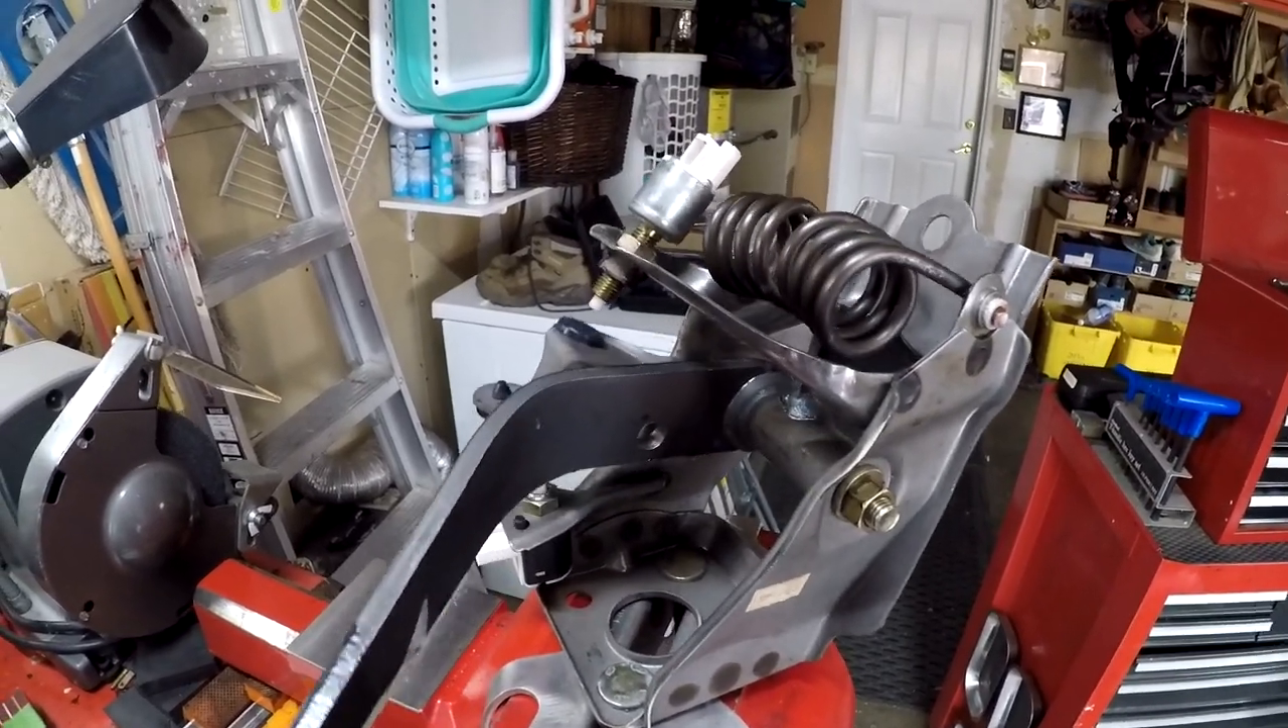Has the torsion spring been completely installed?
Yes.